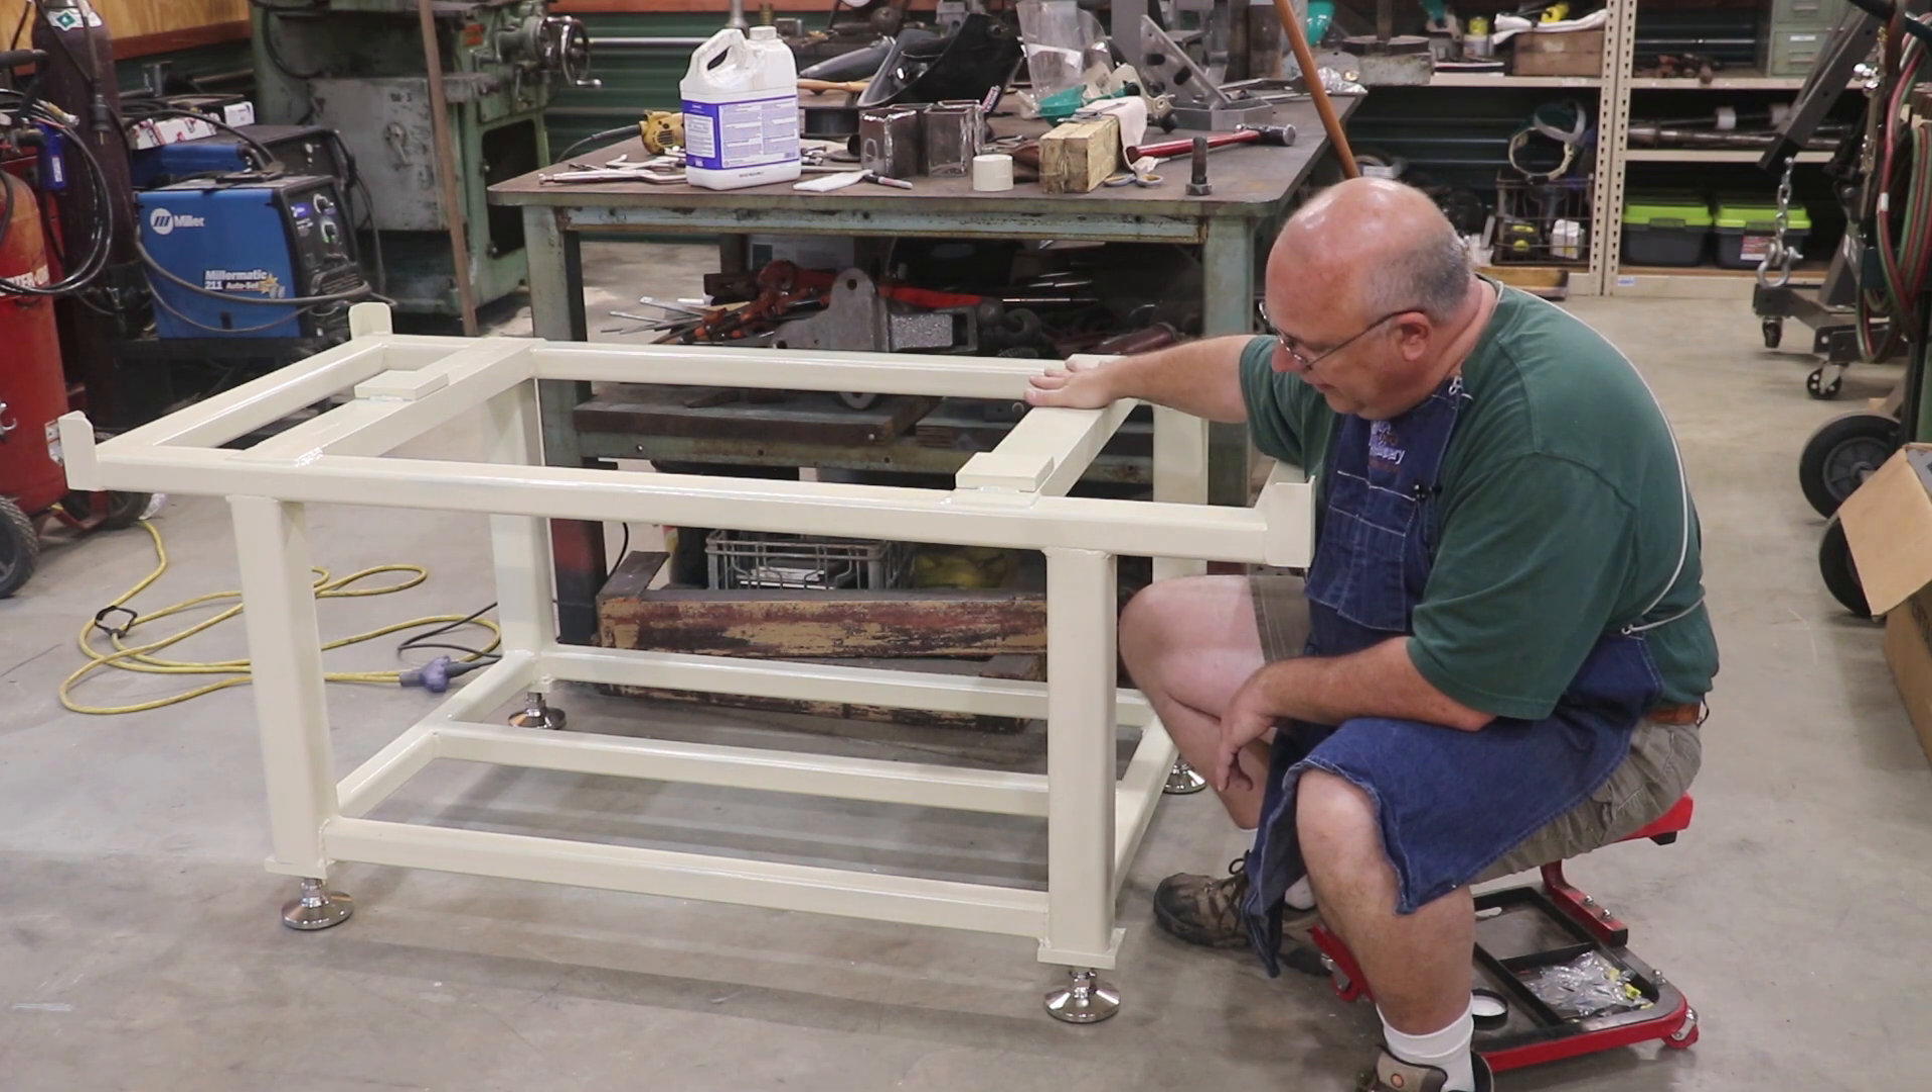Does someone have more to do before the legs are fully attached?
No.